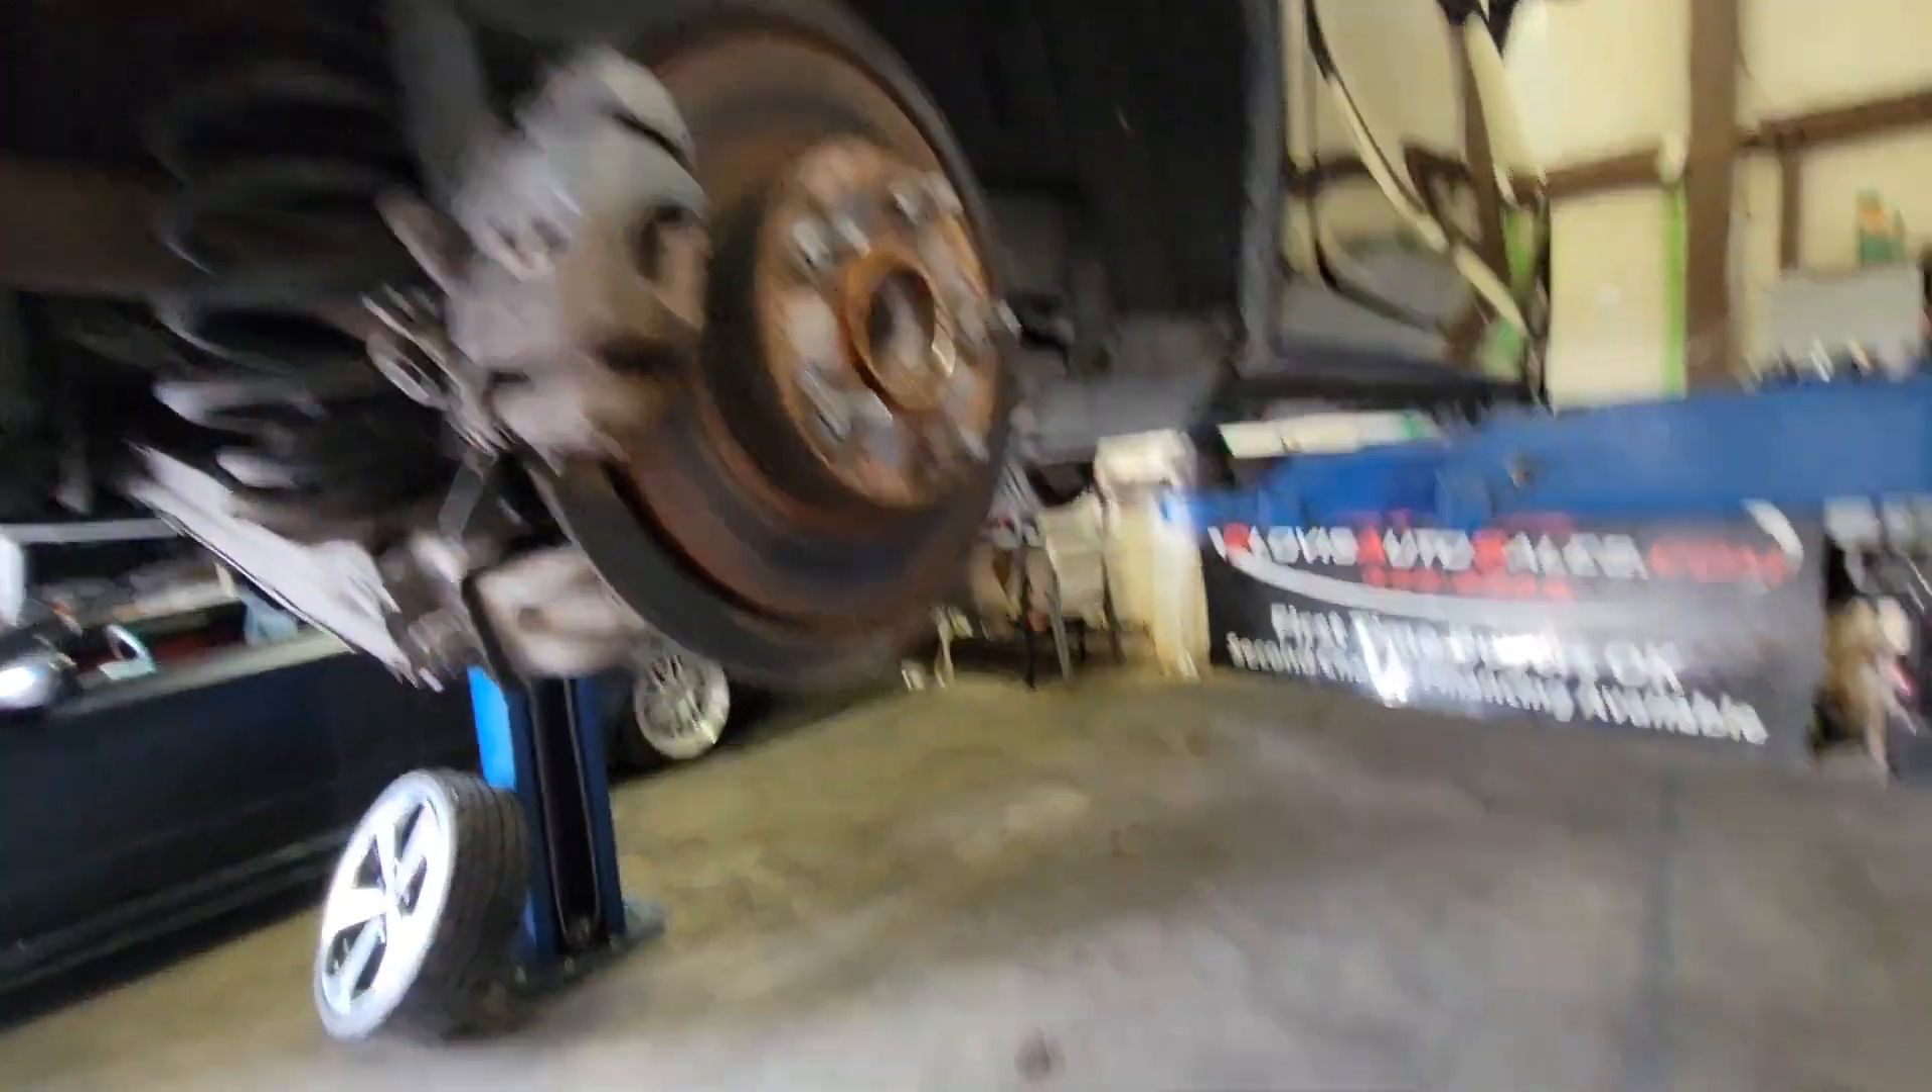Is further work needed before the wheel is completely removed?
No.